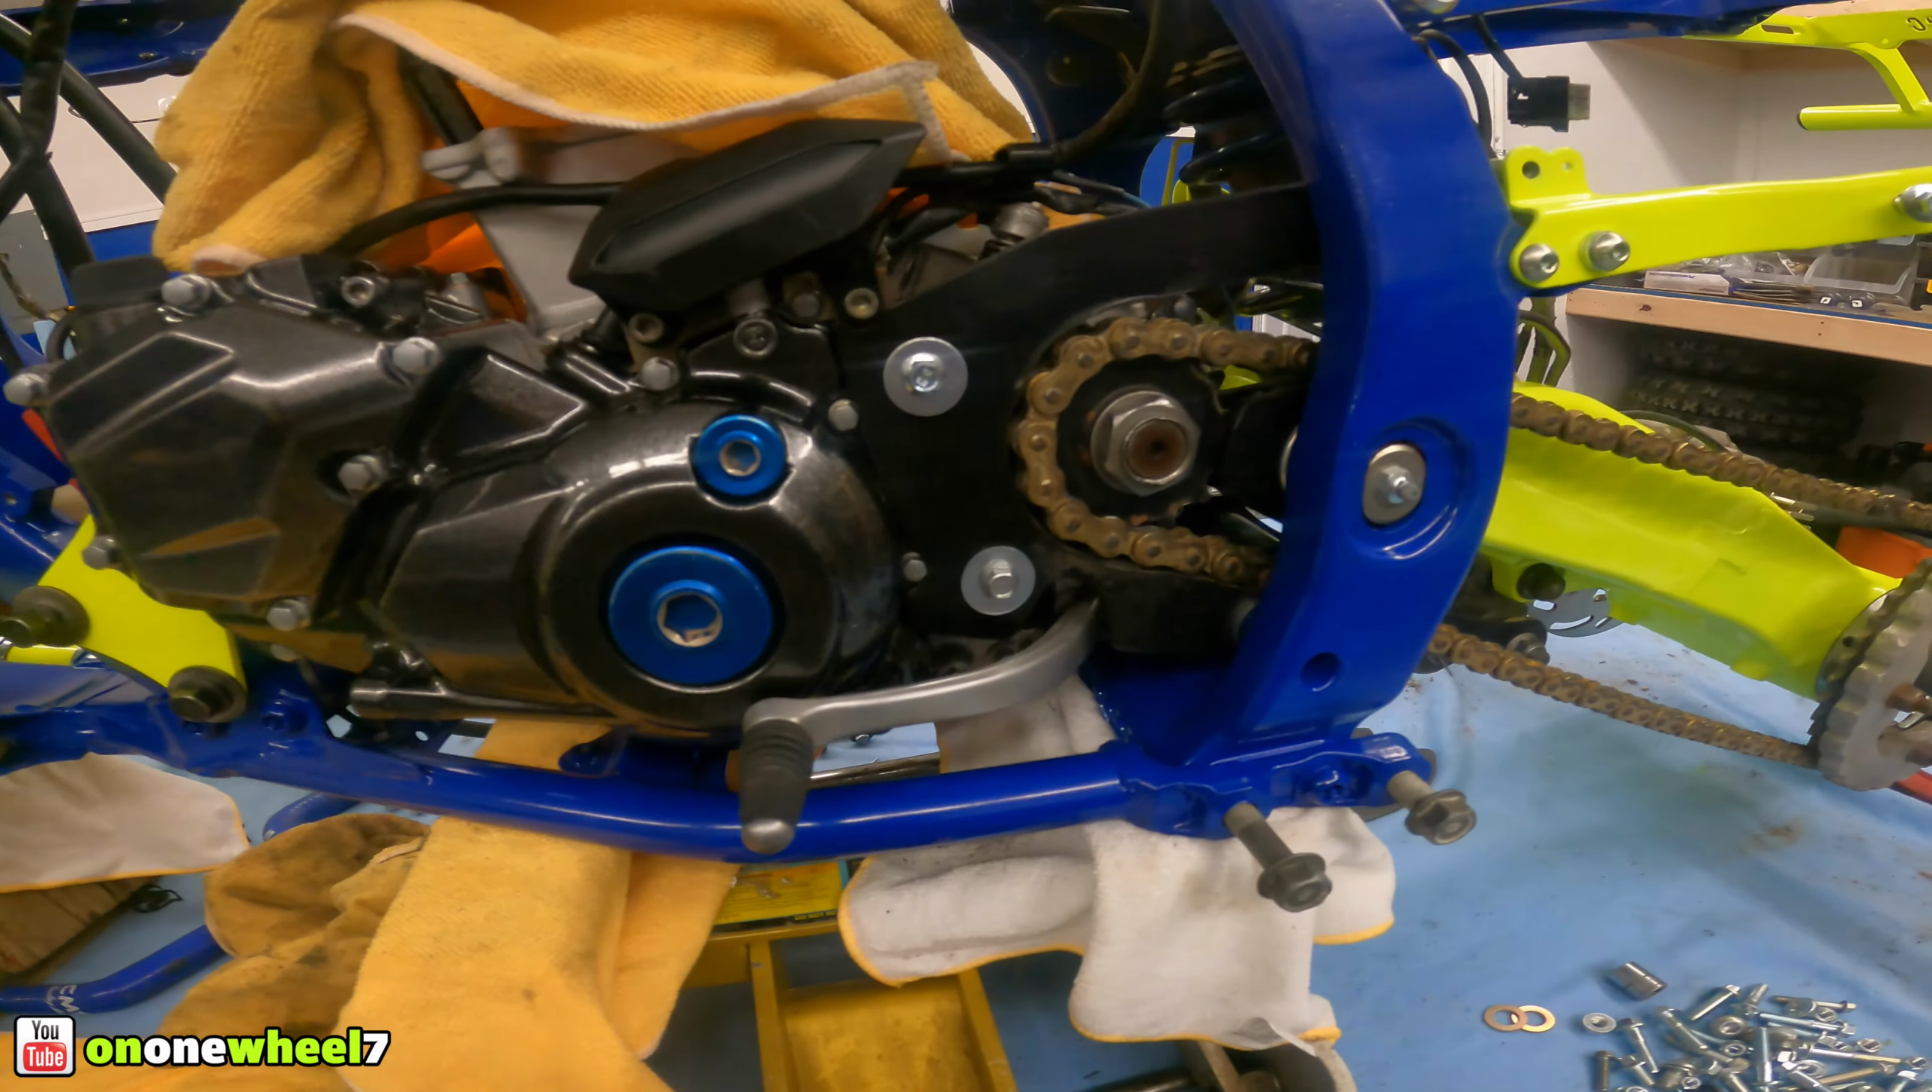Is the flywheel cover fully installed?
Yes.